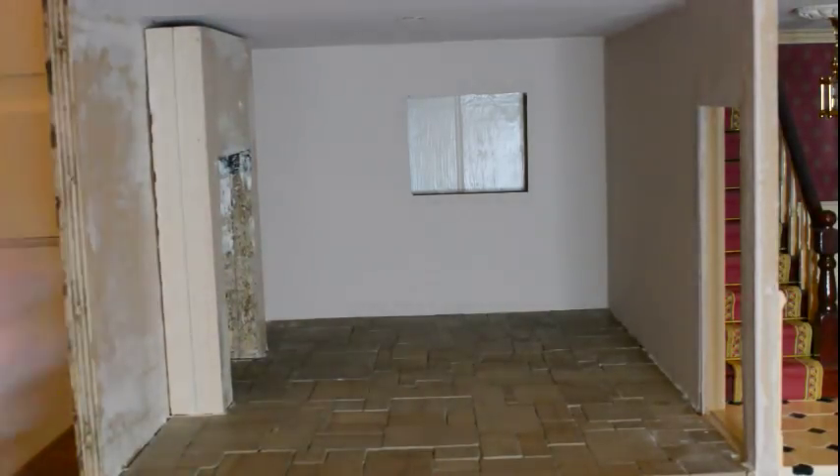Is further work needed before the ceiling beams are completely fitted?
Yes.